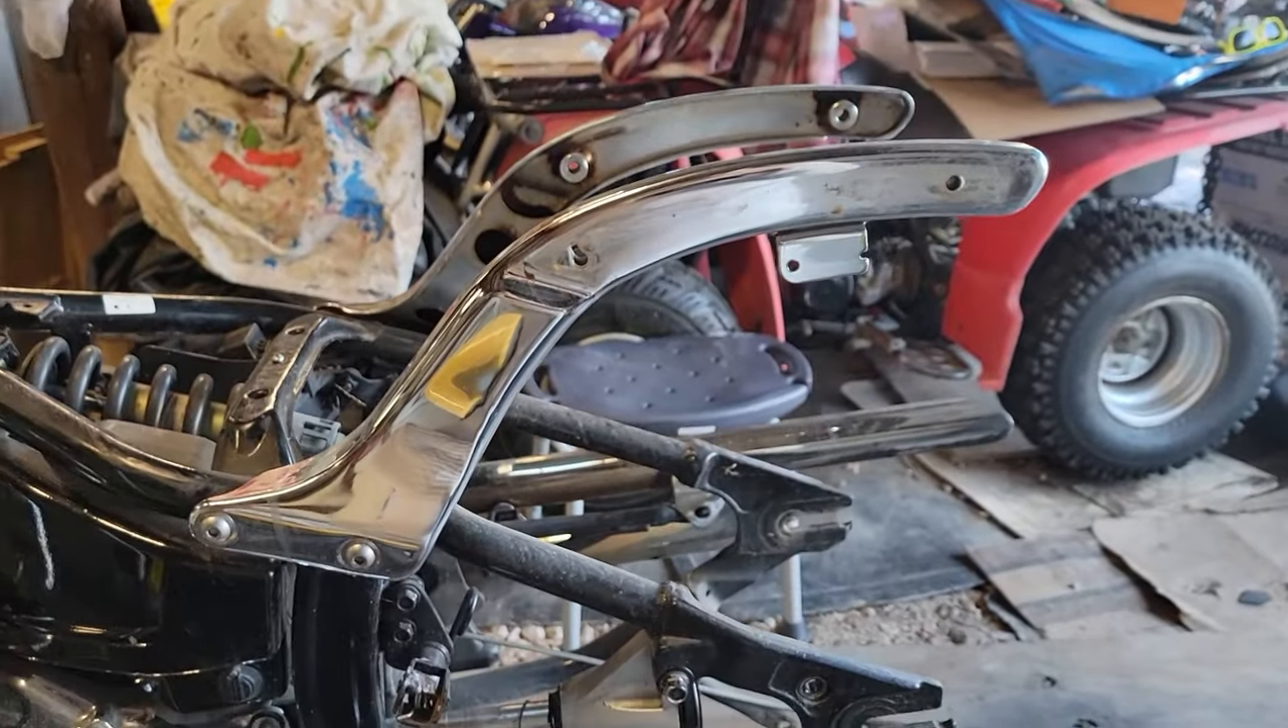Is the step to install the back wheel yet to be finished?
Yes.